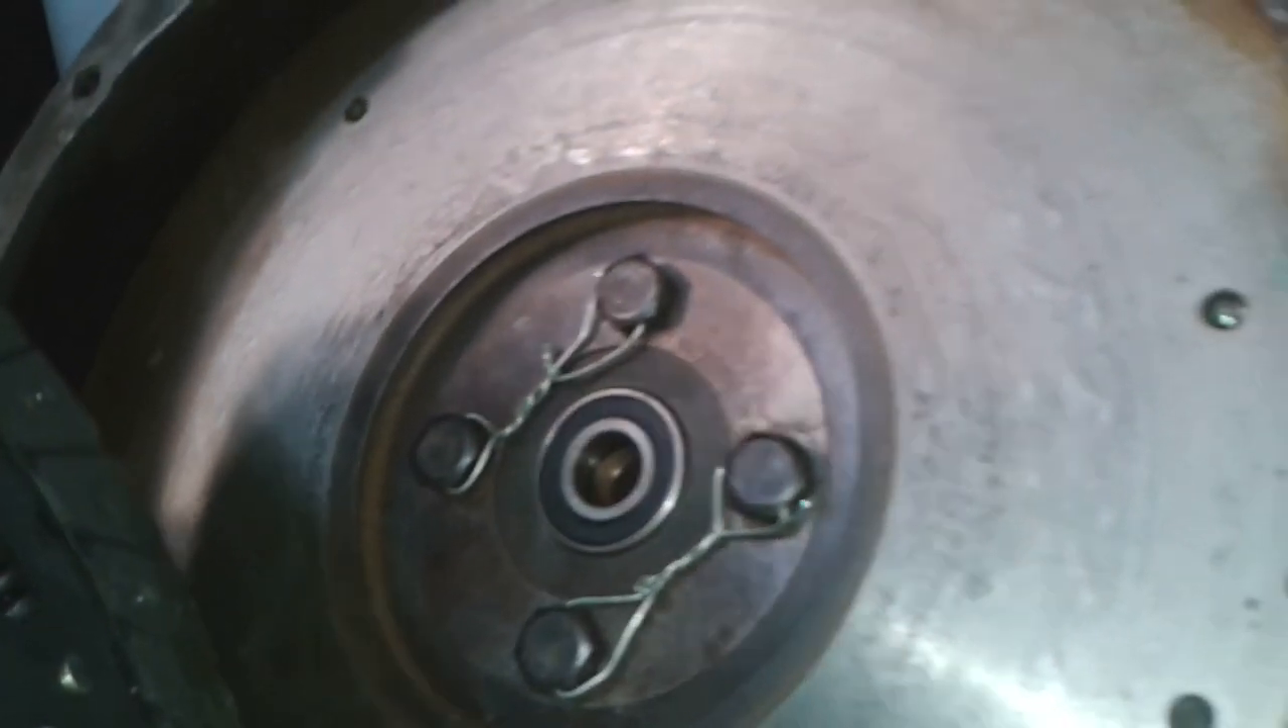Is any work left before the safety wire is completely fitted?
No.